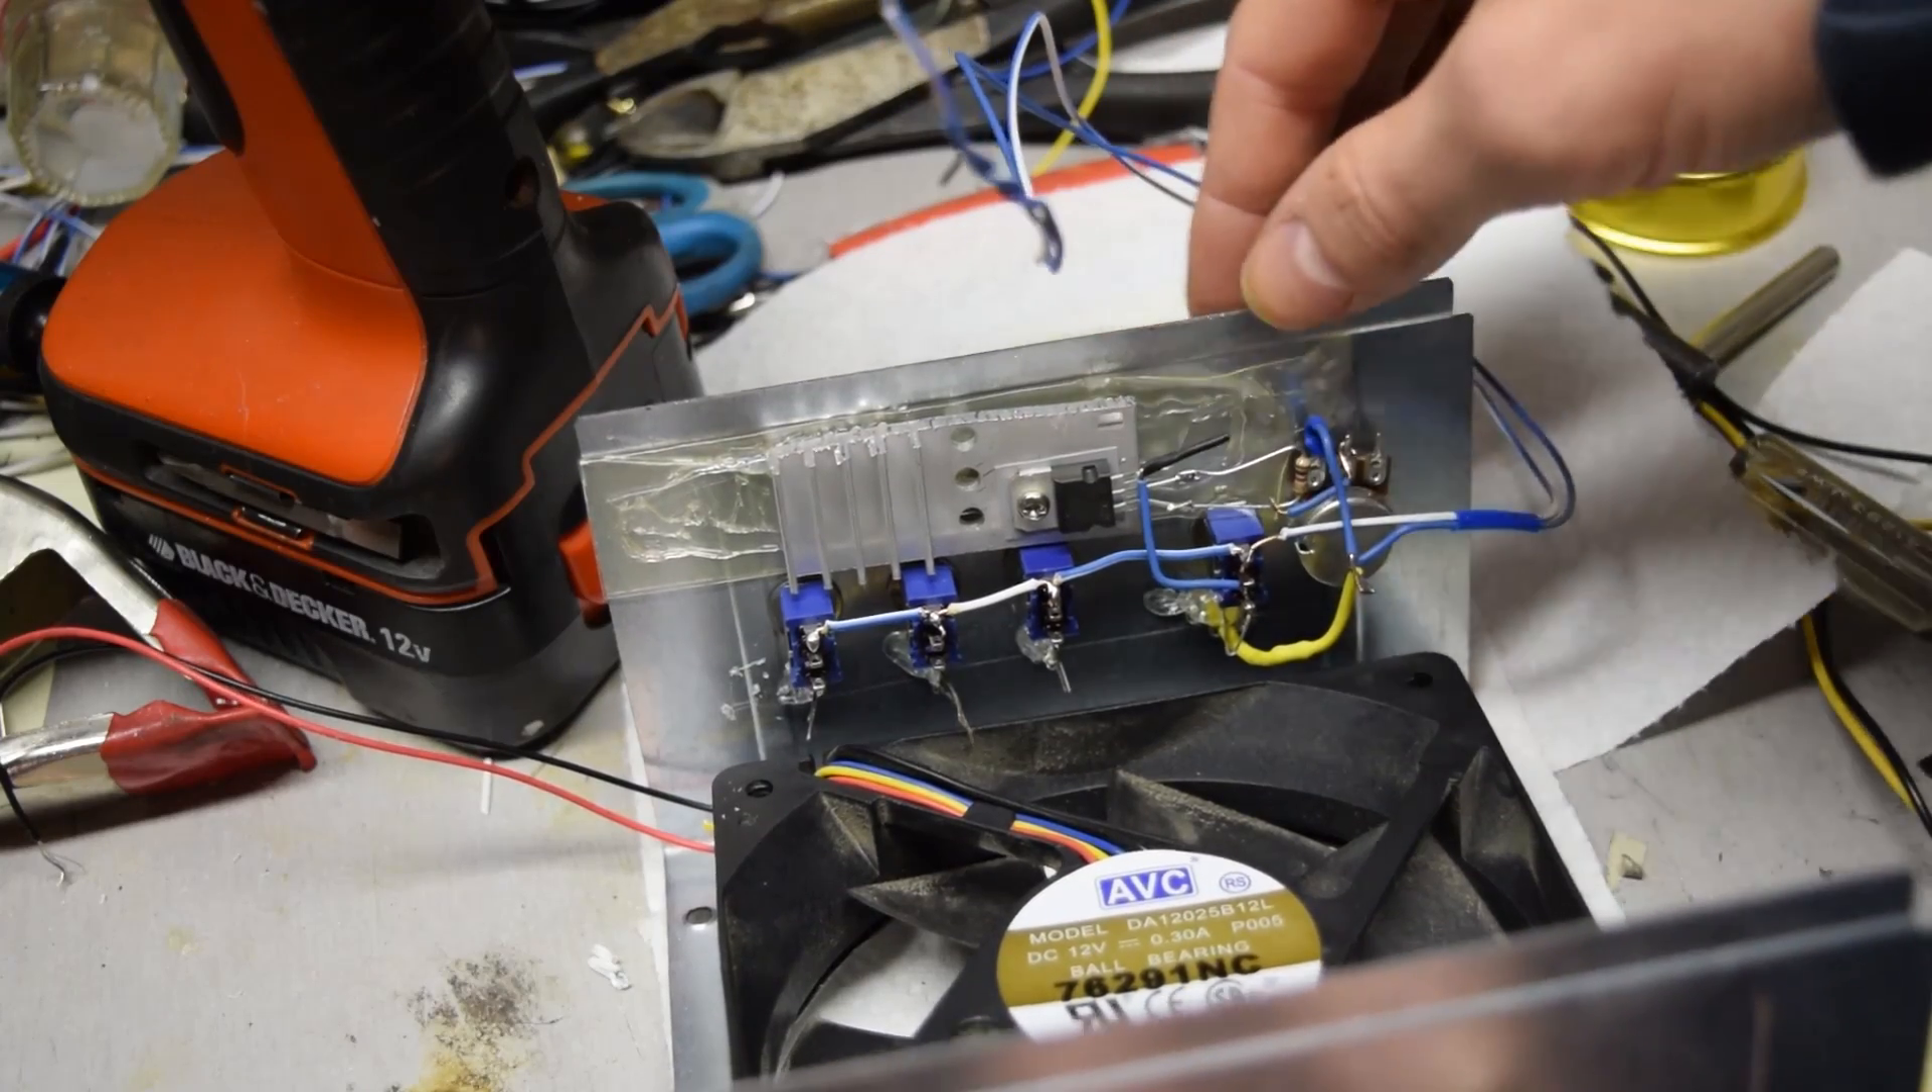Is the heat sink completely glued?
Yes.